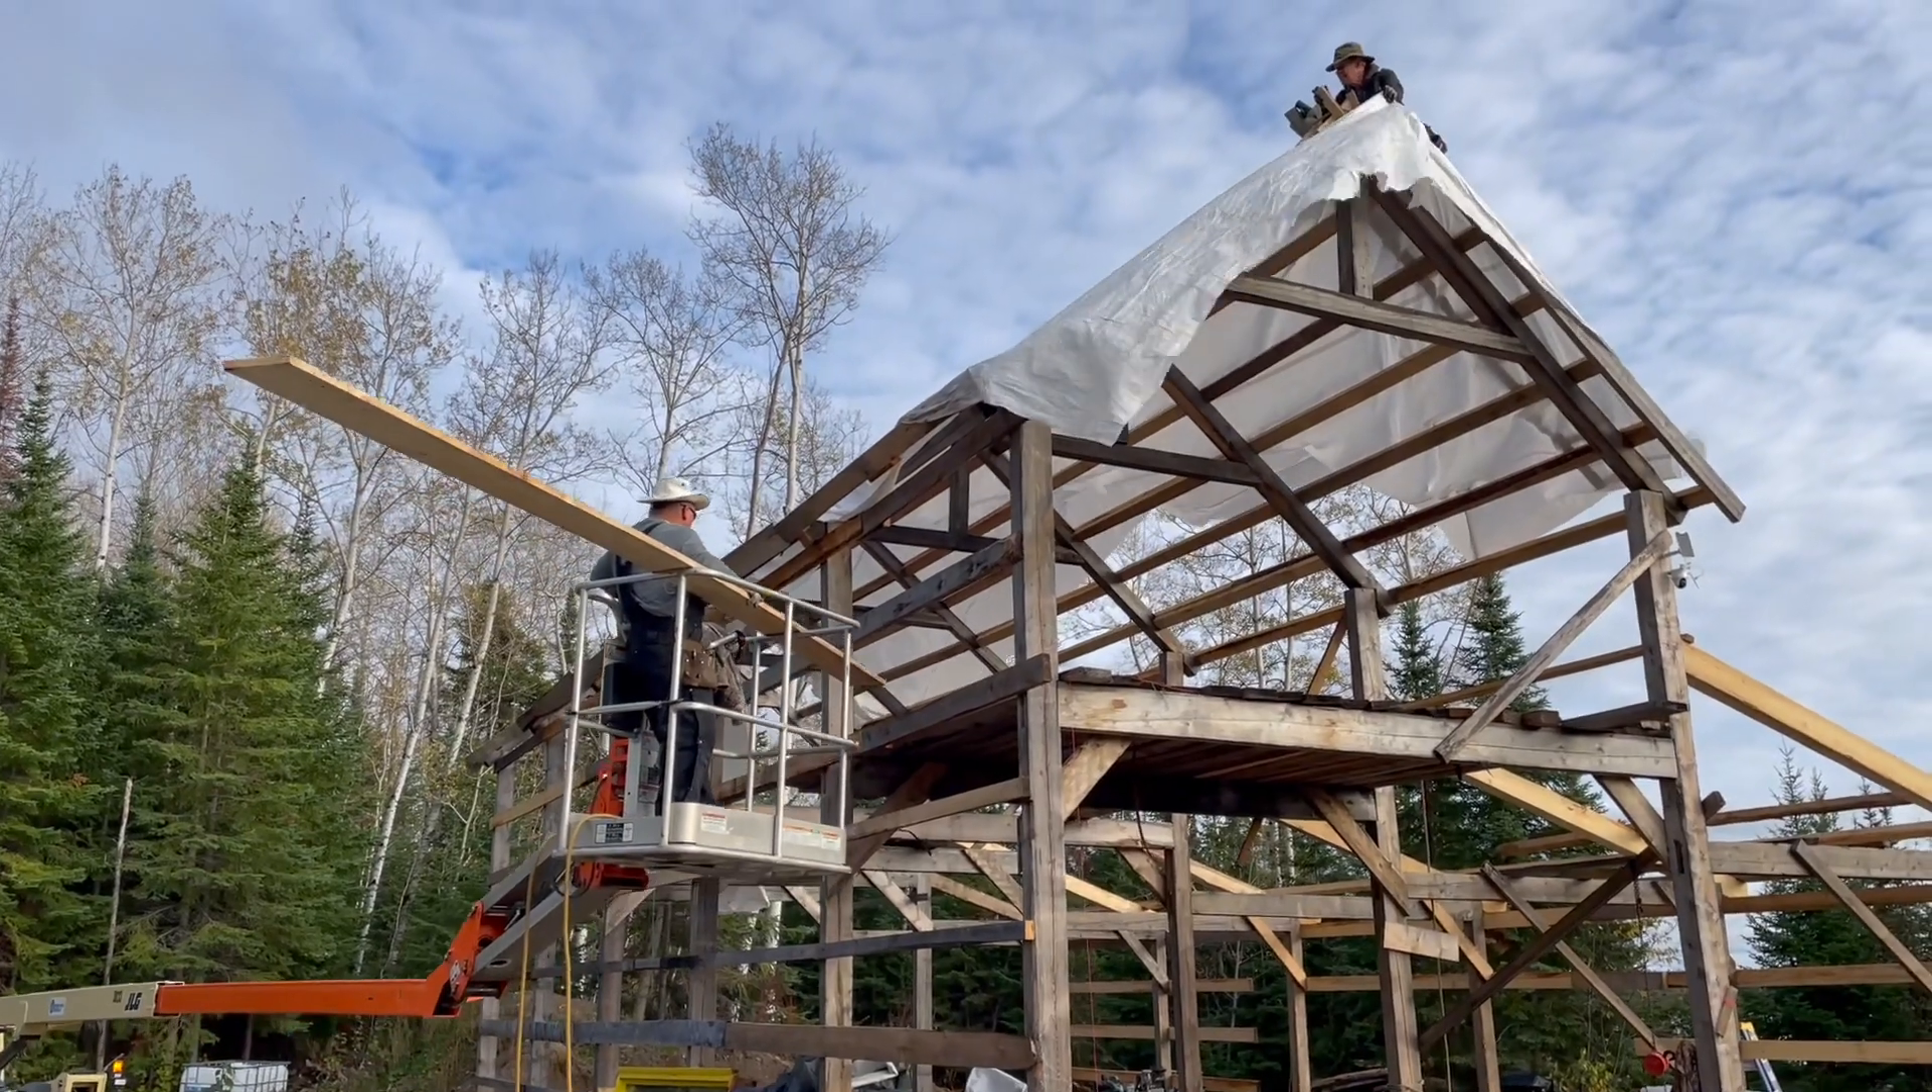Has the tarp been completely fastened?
No.